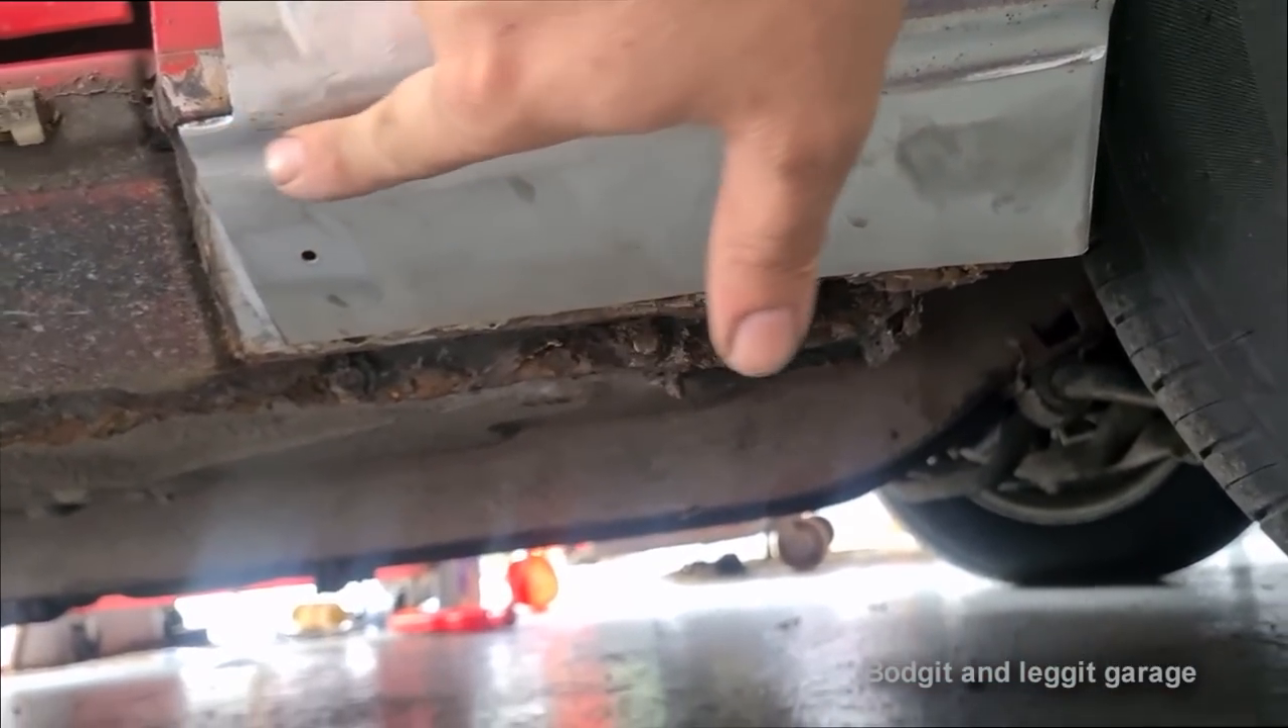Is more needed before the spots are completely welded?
Yes.